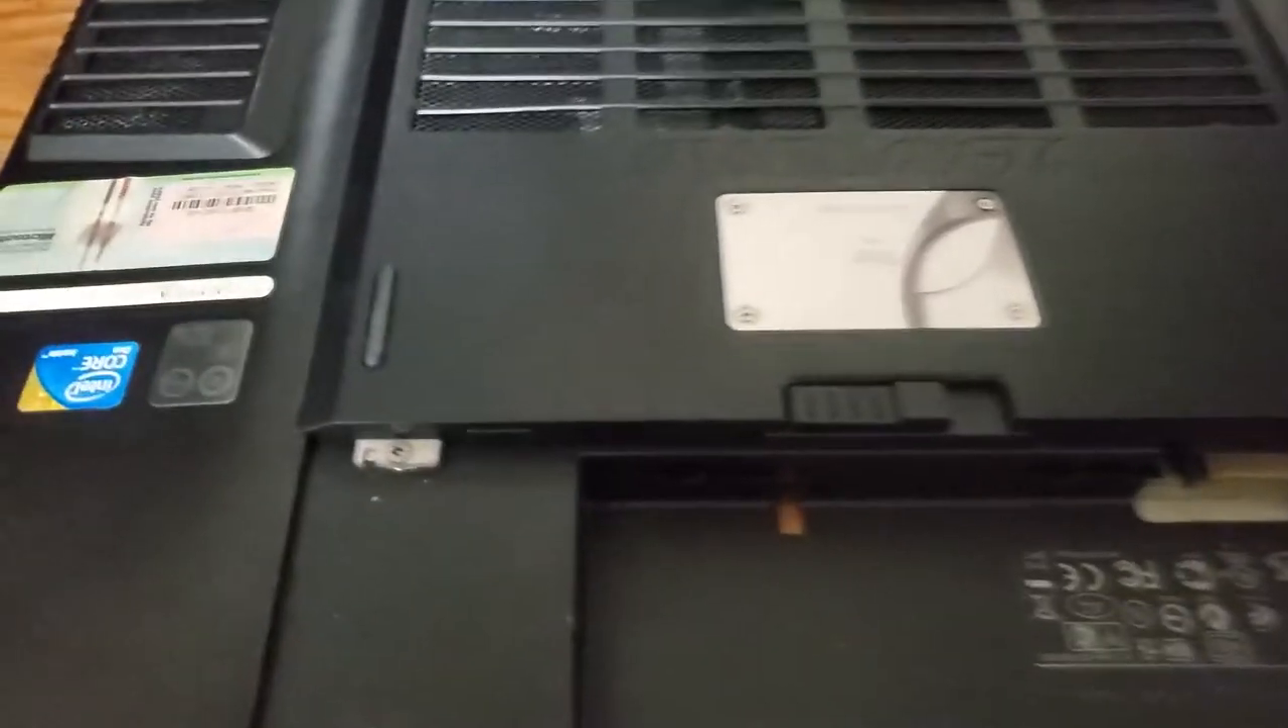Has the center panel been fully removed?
No.